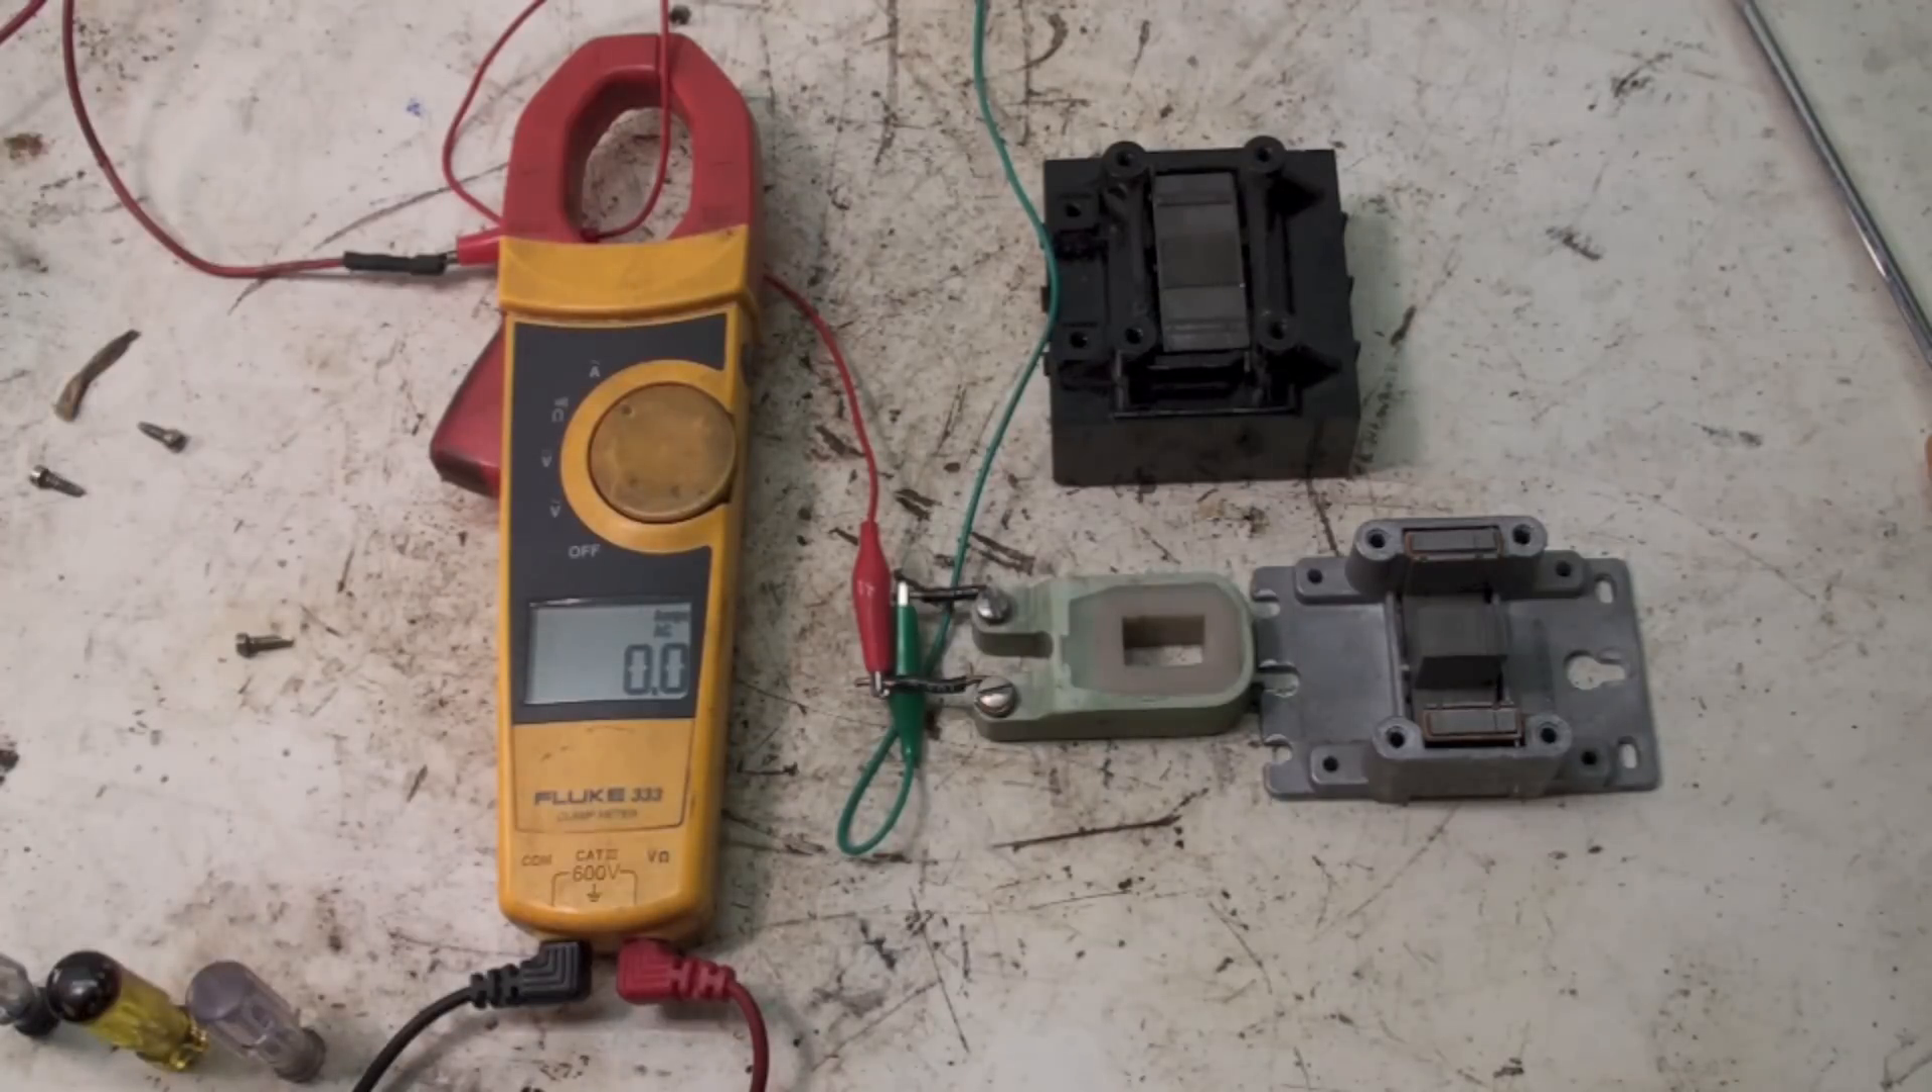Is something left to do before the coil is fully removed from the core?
No.